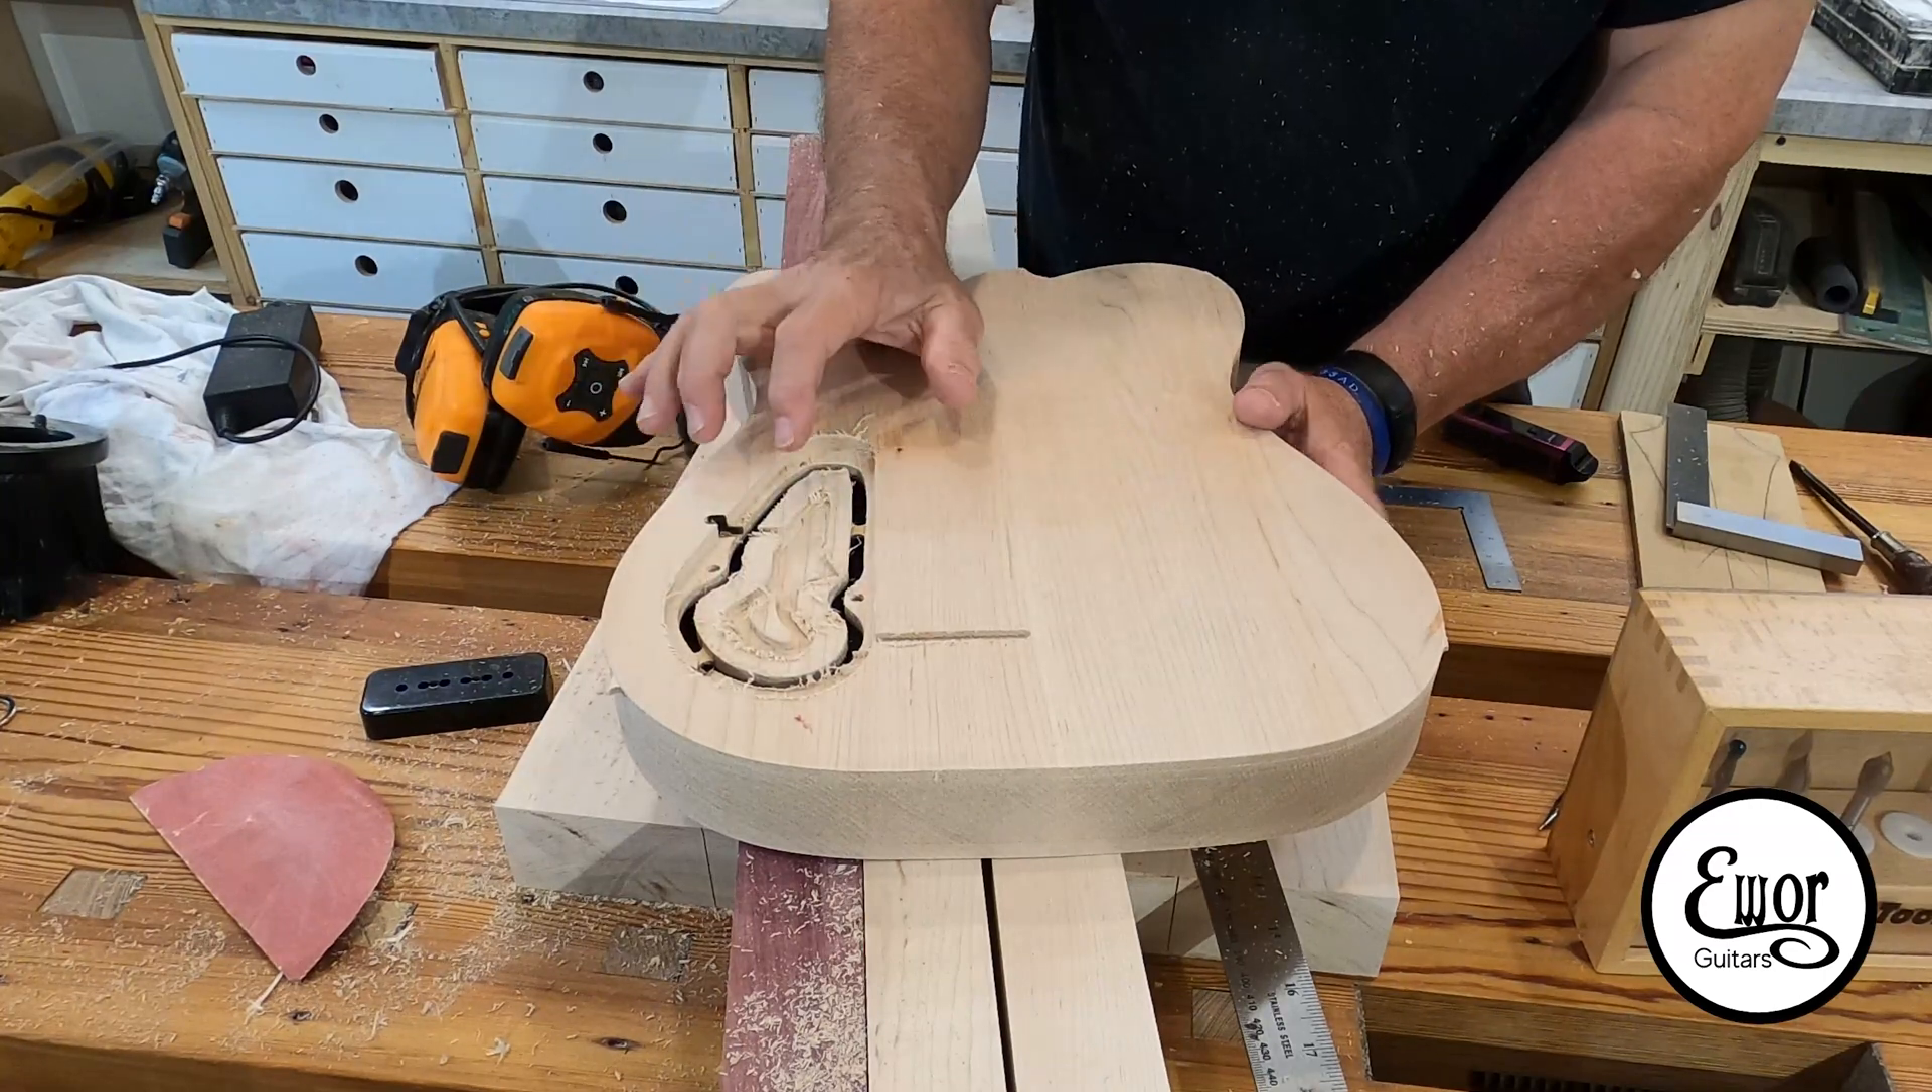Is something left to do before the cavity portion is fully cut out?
Yes.